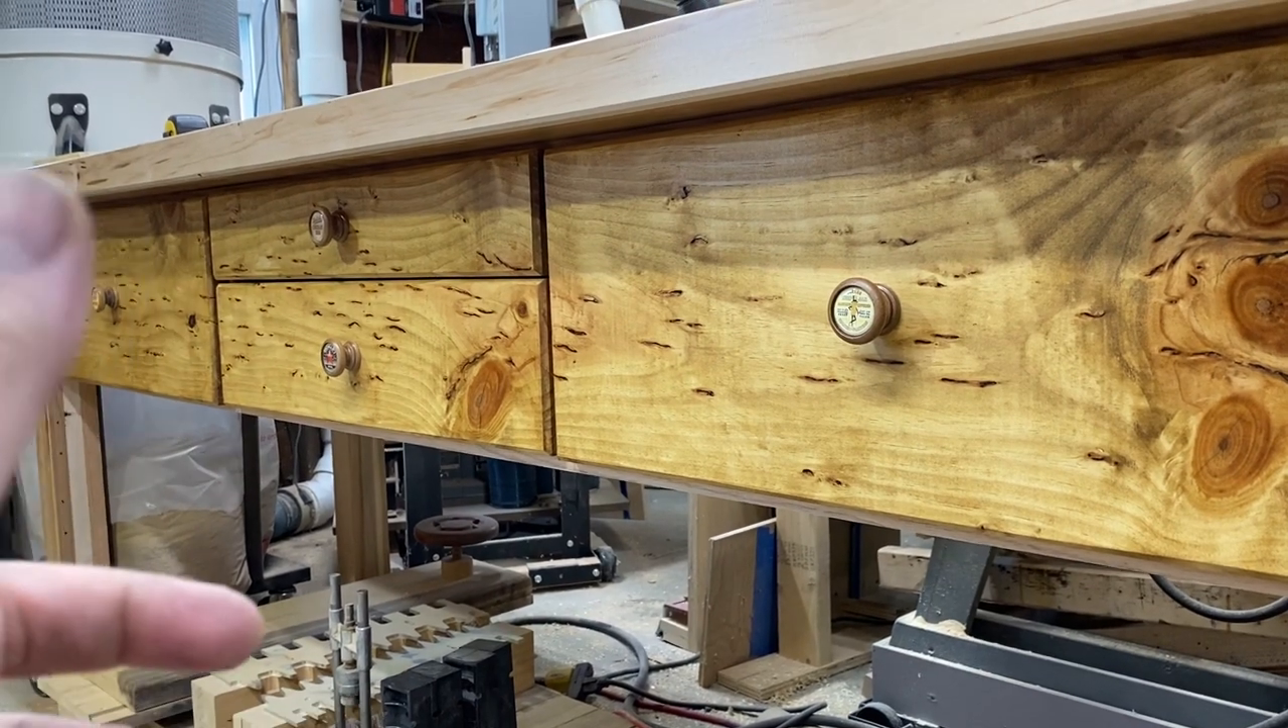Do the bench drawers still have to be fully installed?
No.